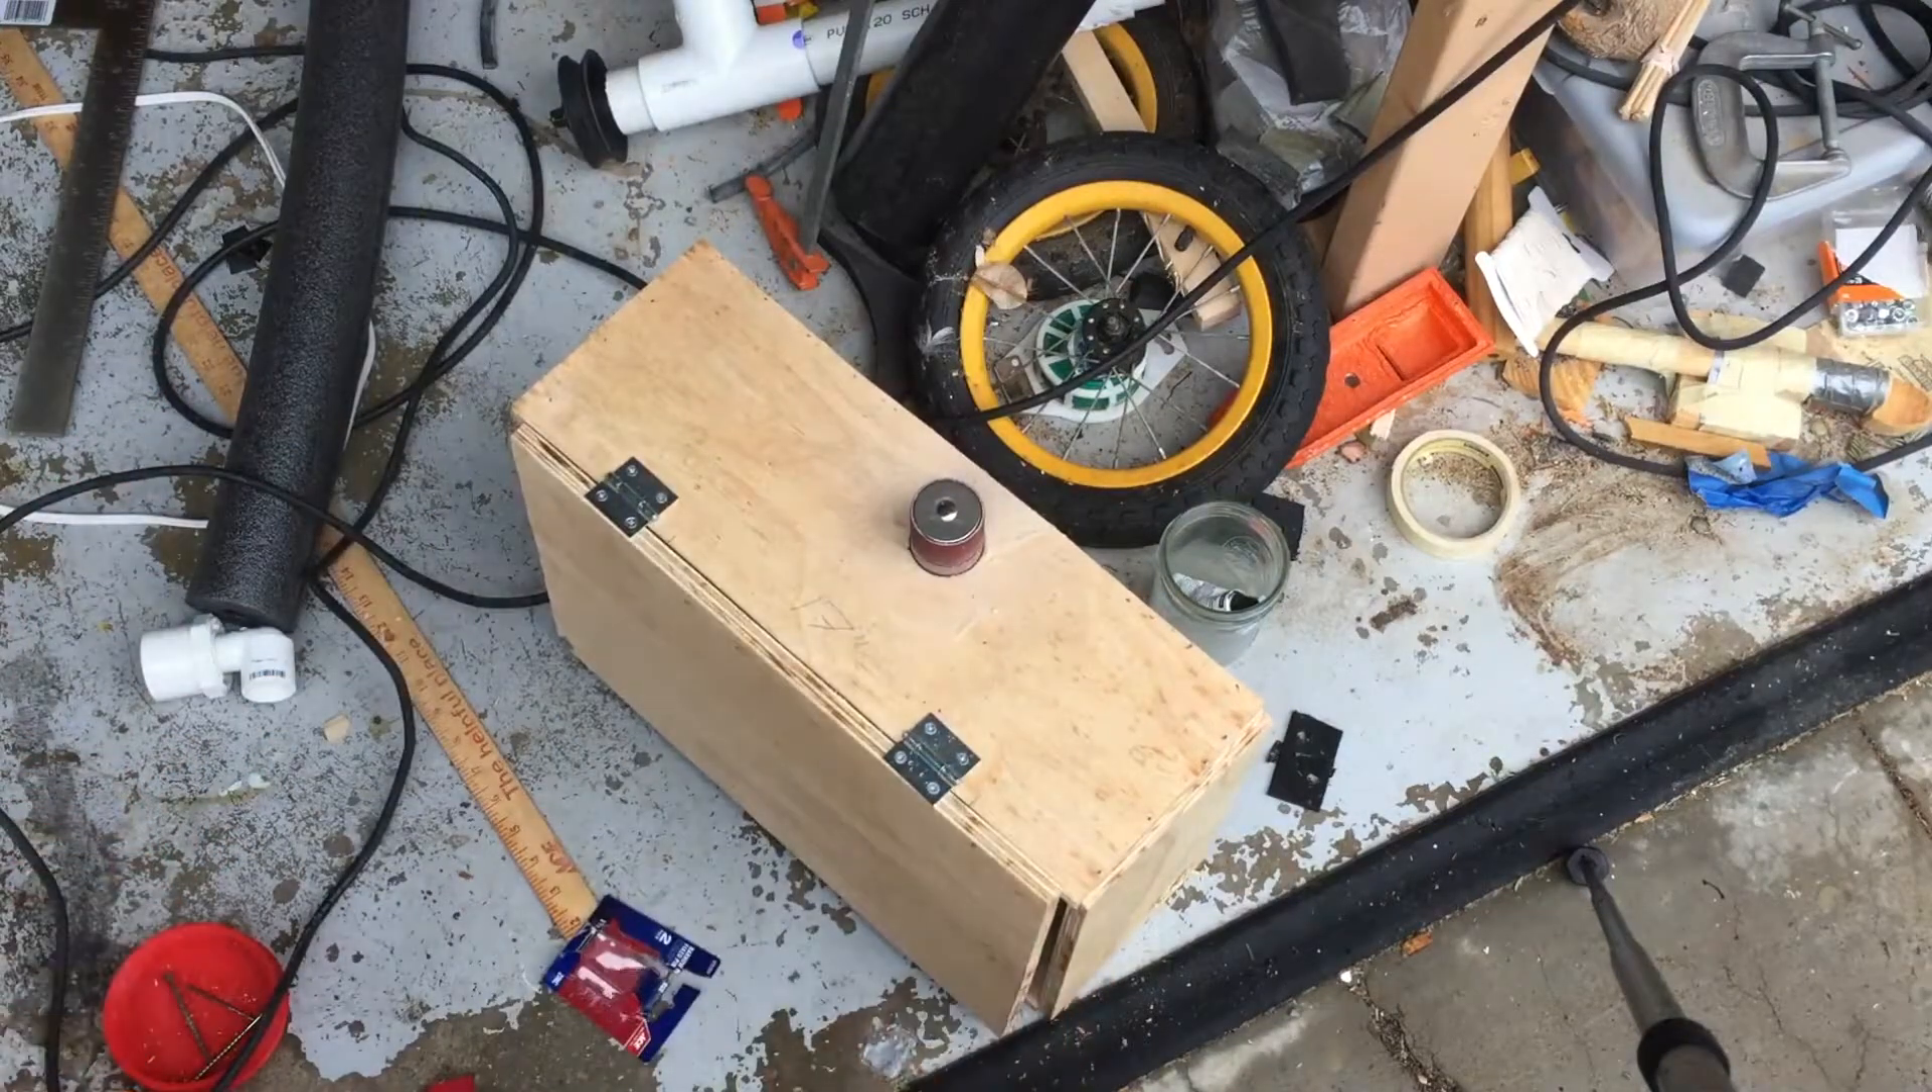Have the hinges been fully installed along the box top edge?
Yes.